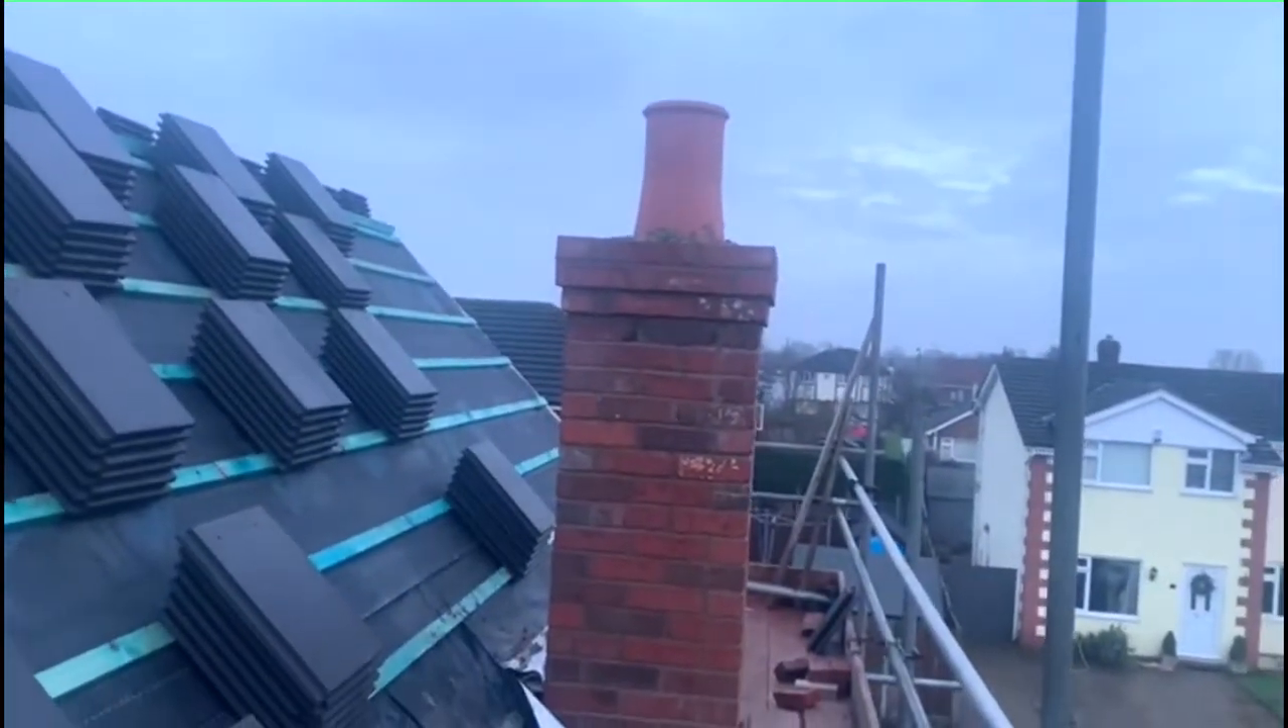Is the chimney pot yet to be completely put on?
No.